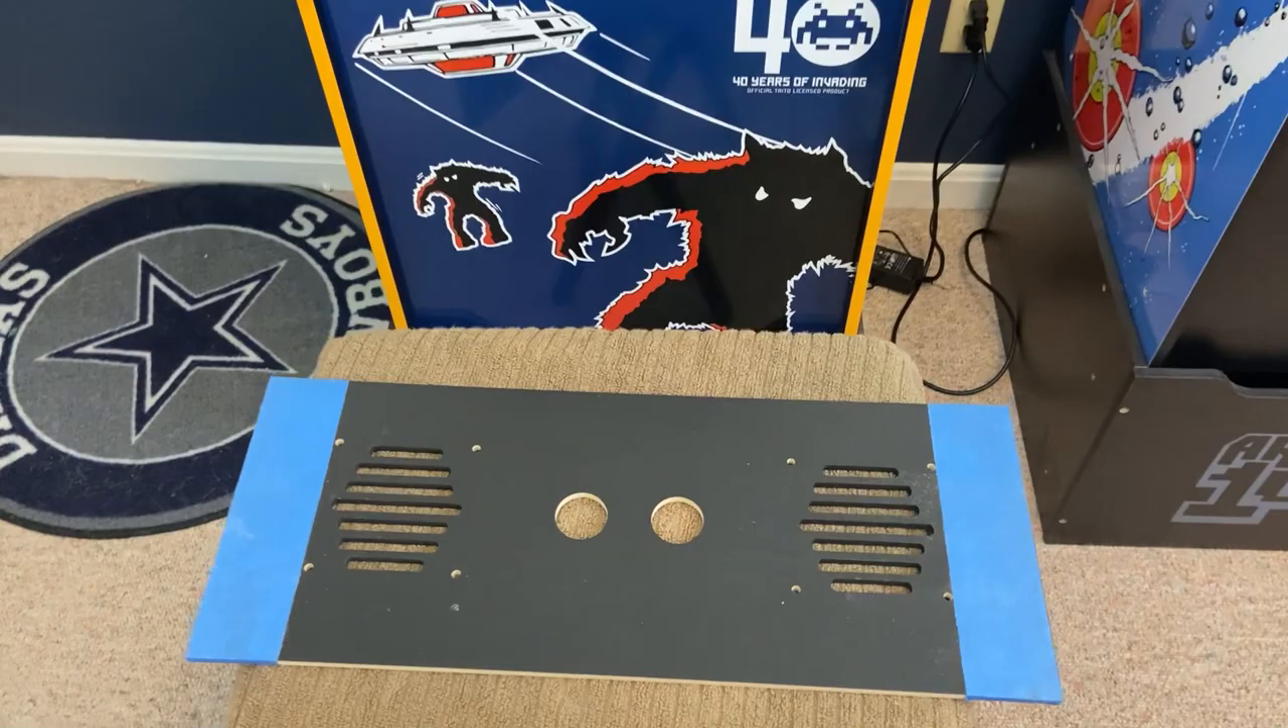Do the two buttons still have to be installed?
Yes.